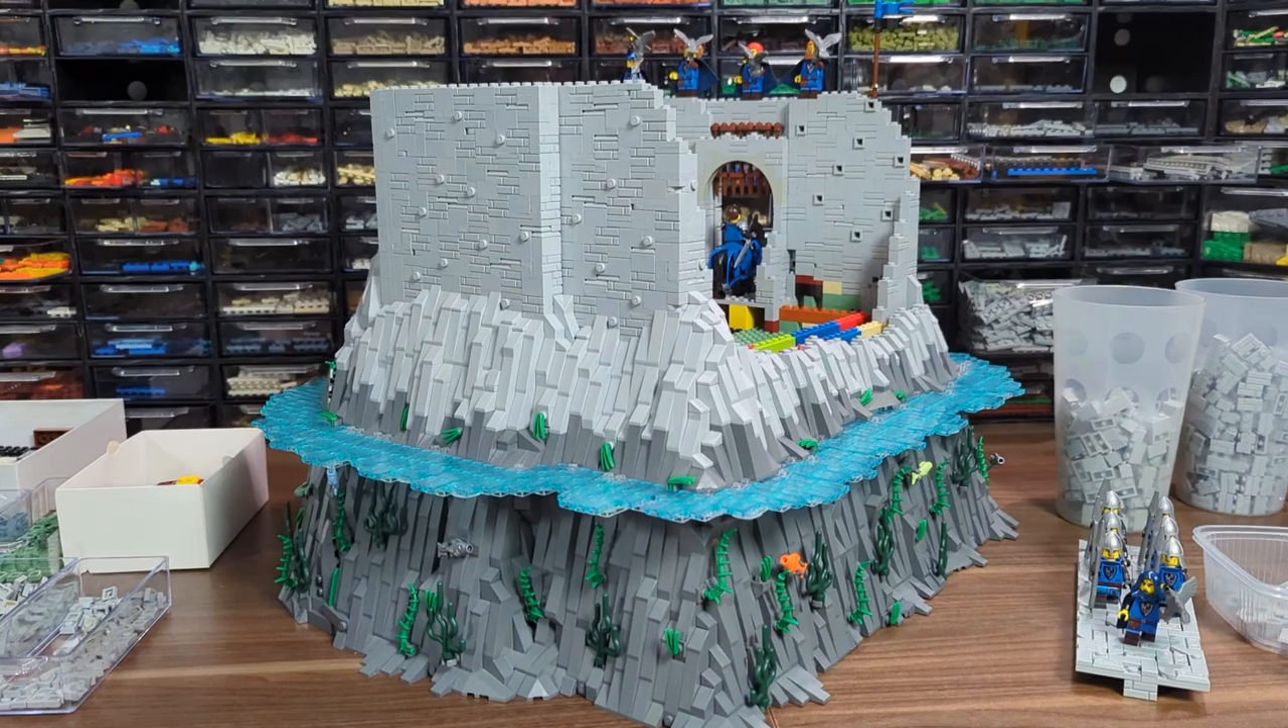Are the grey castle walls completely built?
No.